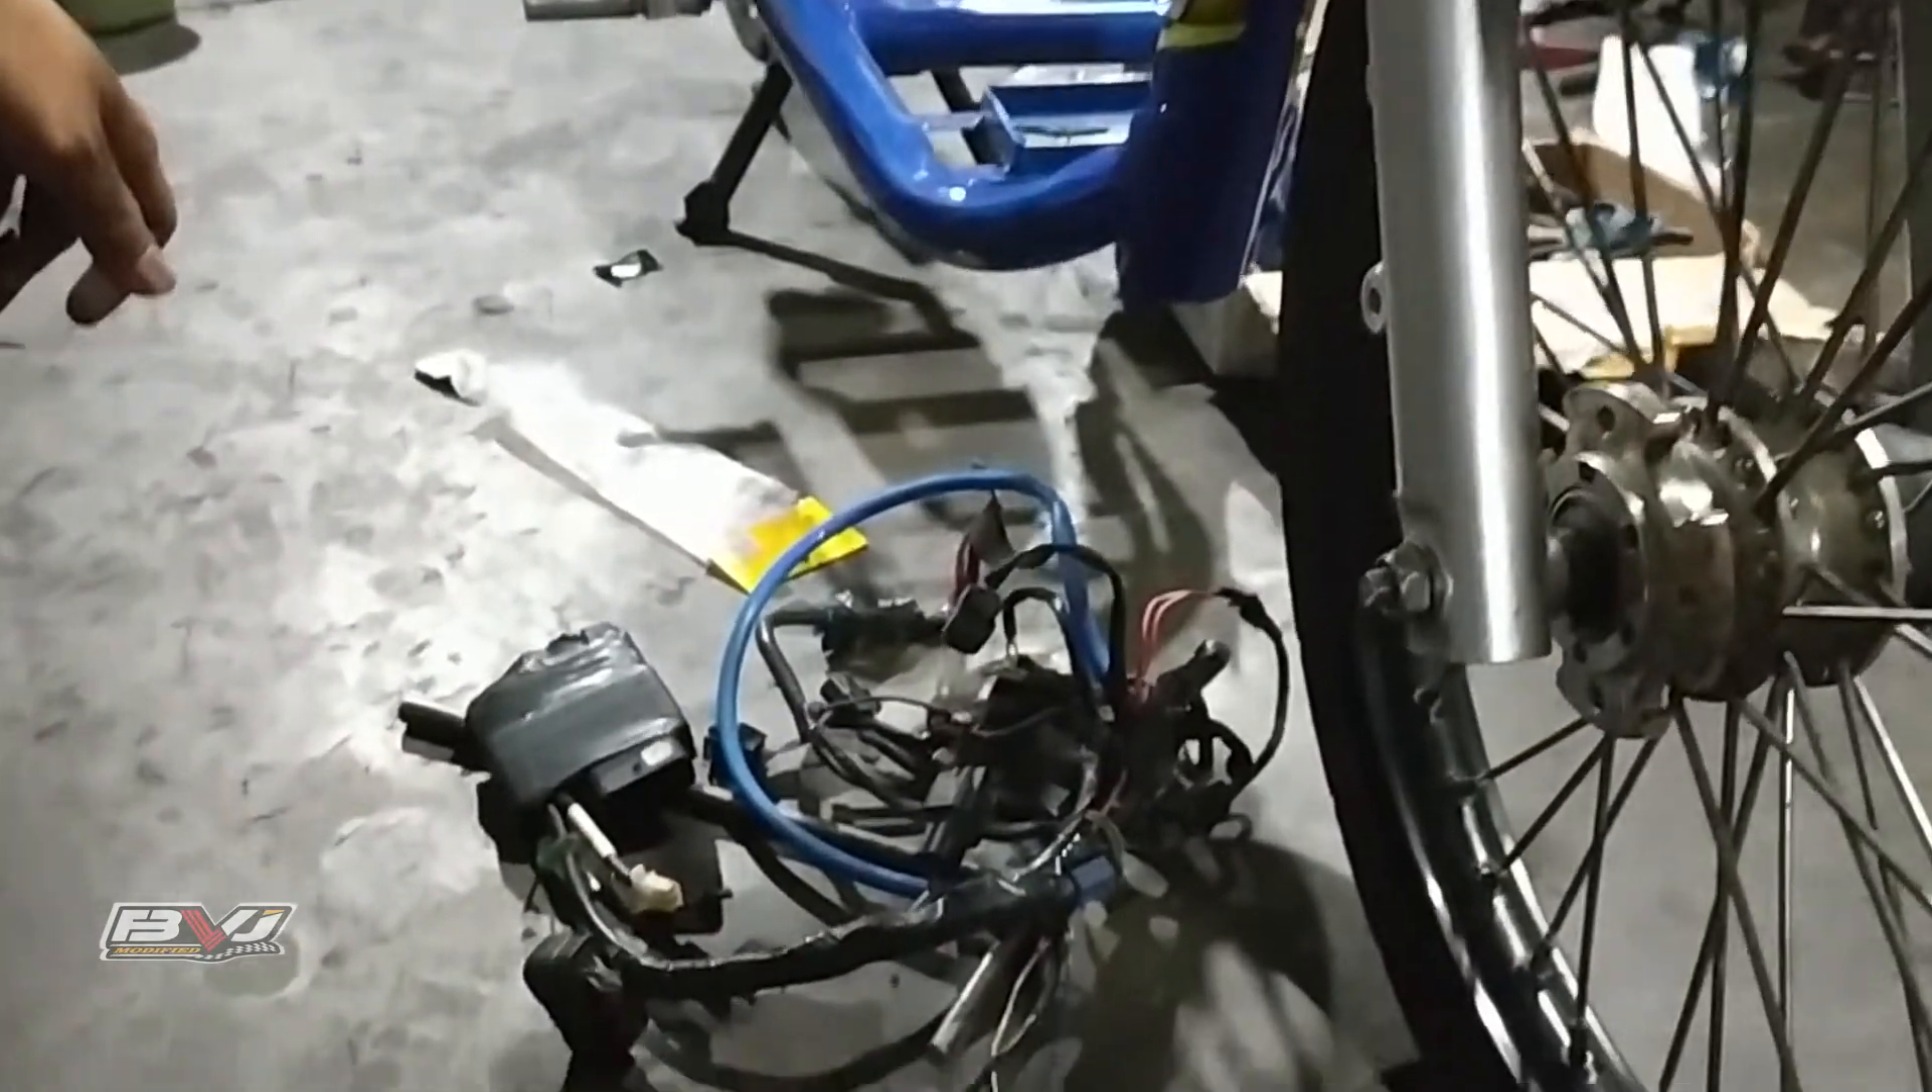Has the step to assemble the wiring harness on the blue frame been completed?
No.